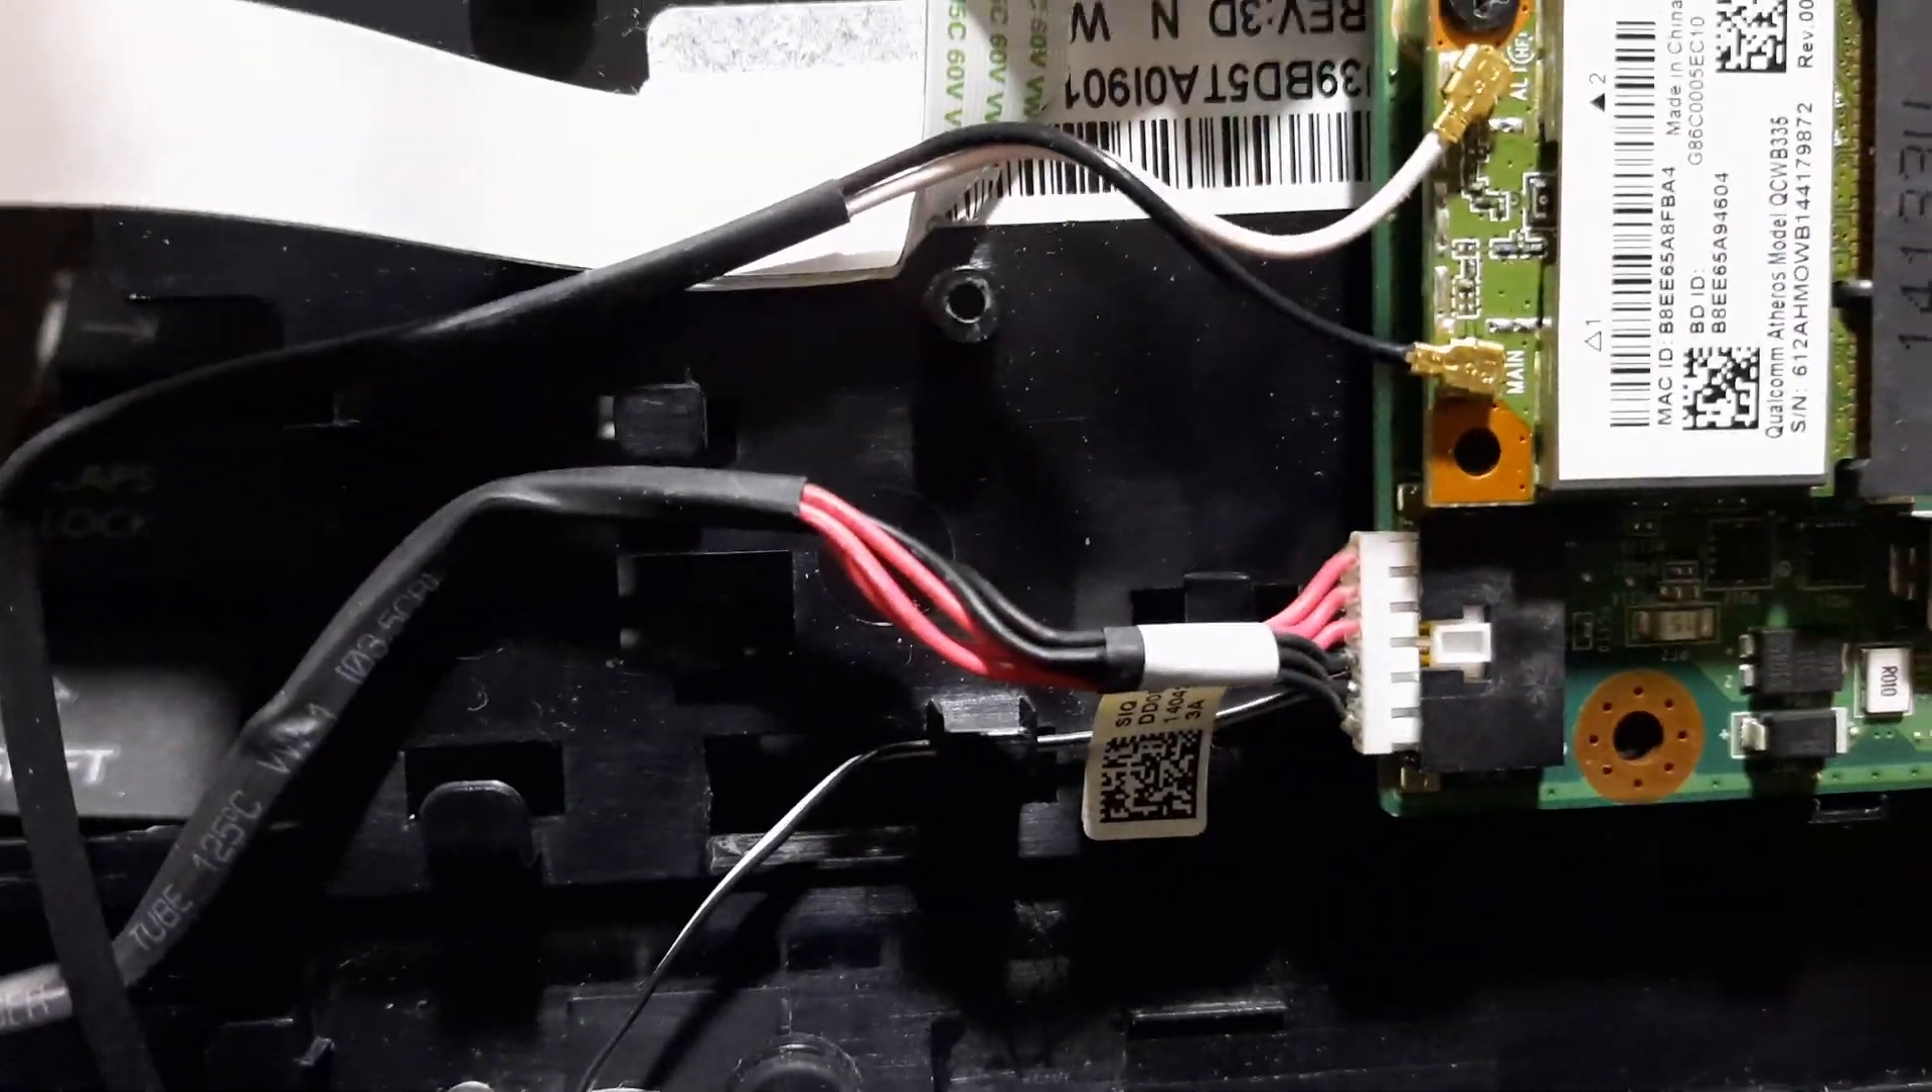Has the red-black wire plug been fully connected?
Yes.